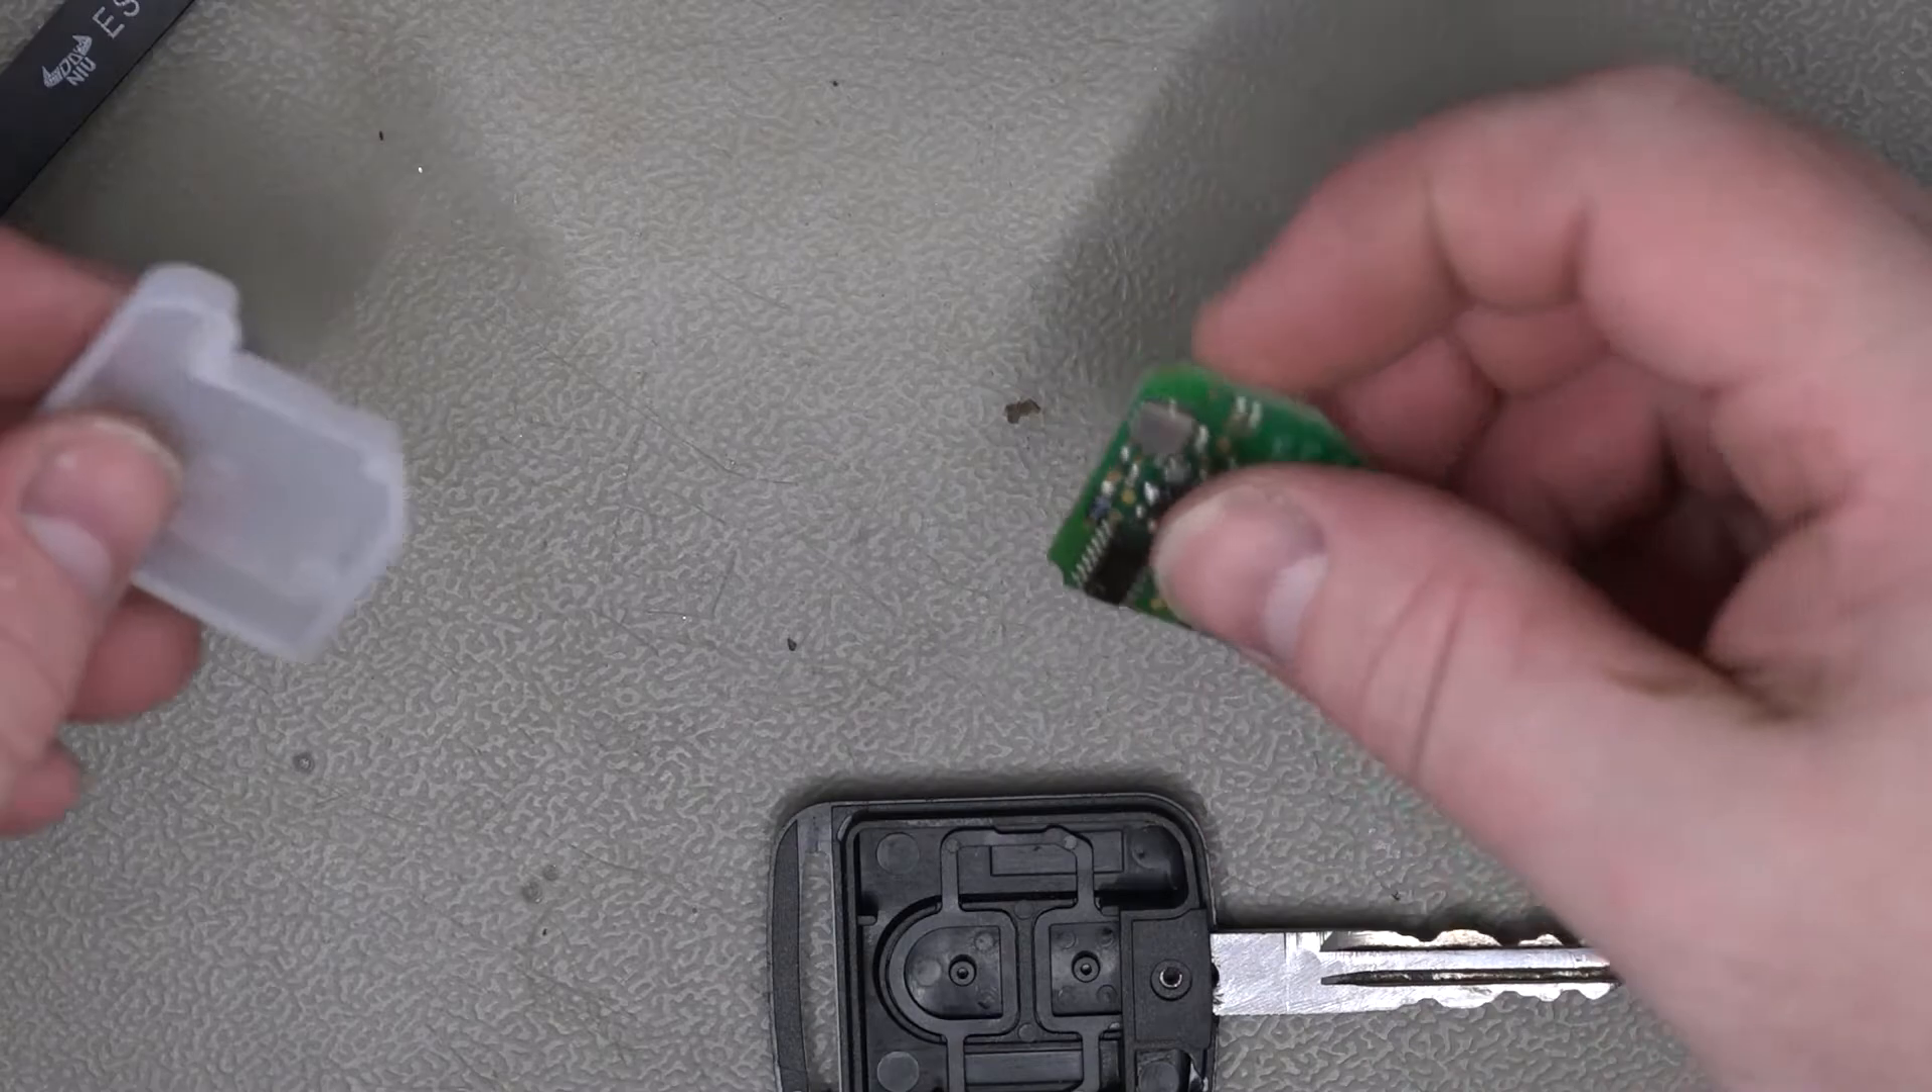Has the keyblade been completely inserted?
Yes.